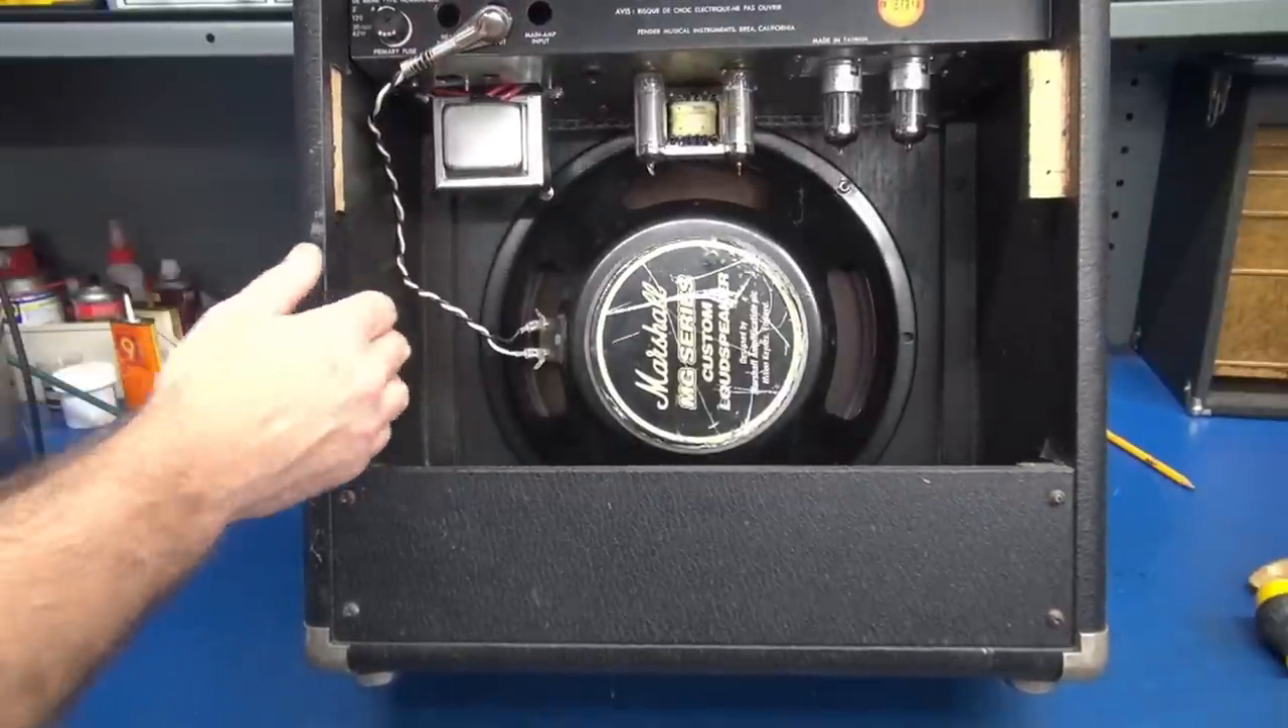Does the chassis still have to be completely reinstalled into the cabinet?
No.